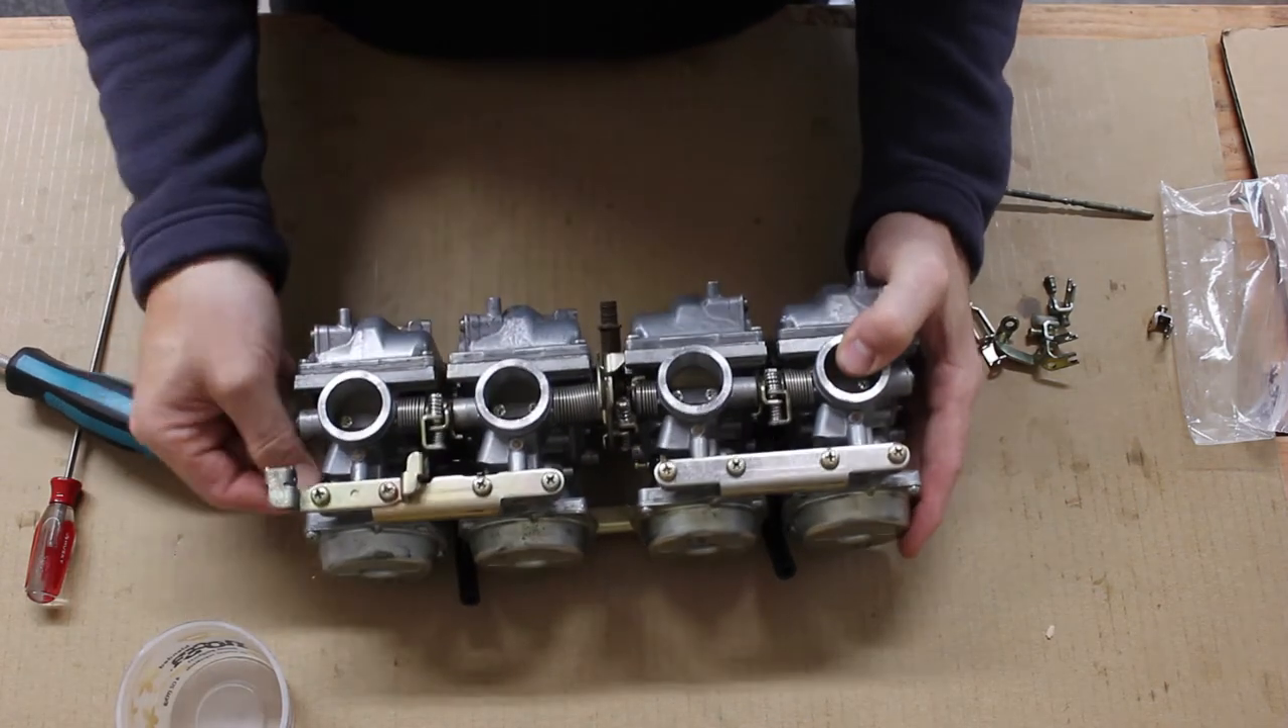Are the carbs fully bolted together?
Yes.